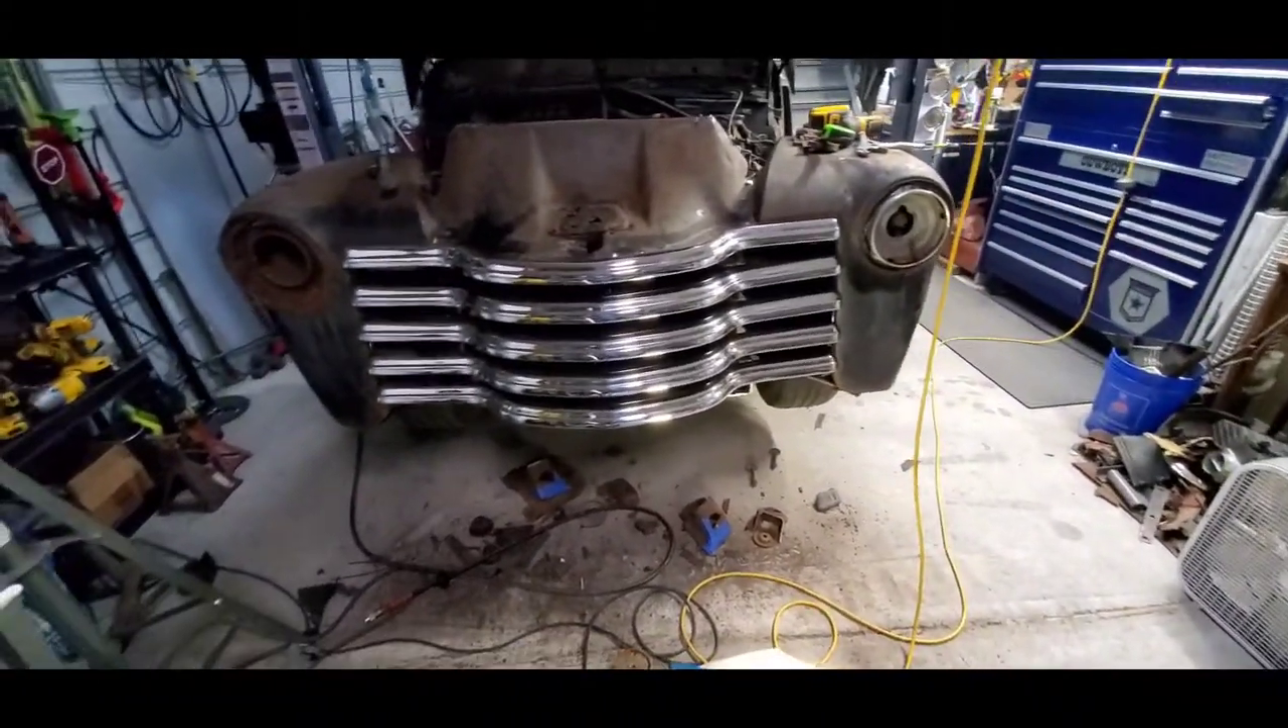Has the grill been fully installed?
Yes.